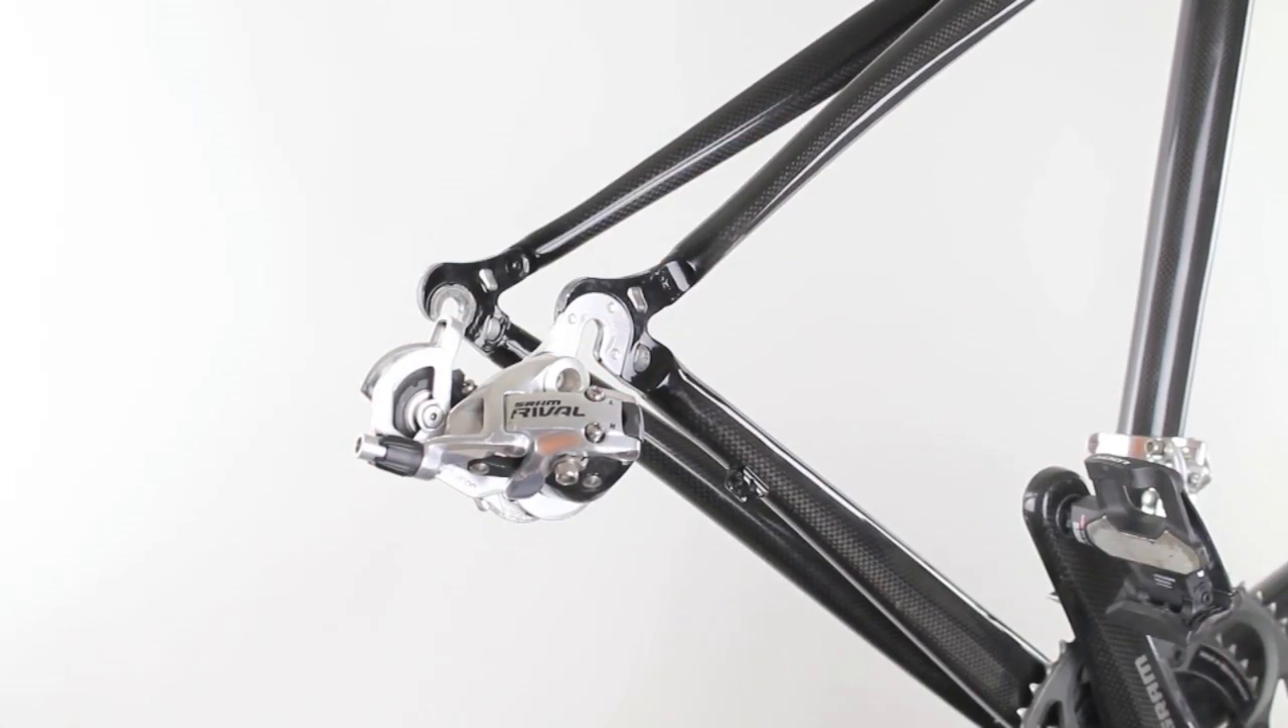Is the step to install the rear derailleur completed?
Yes.